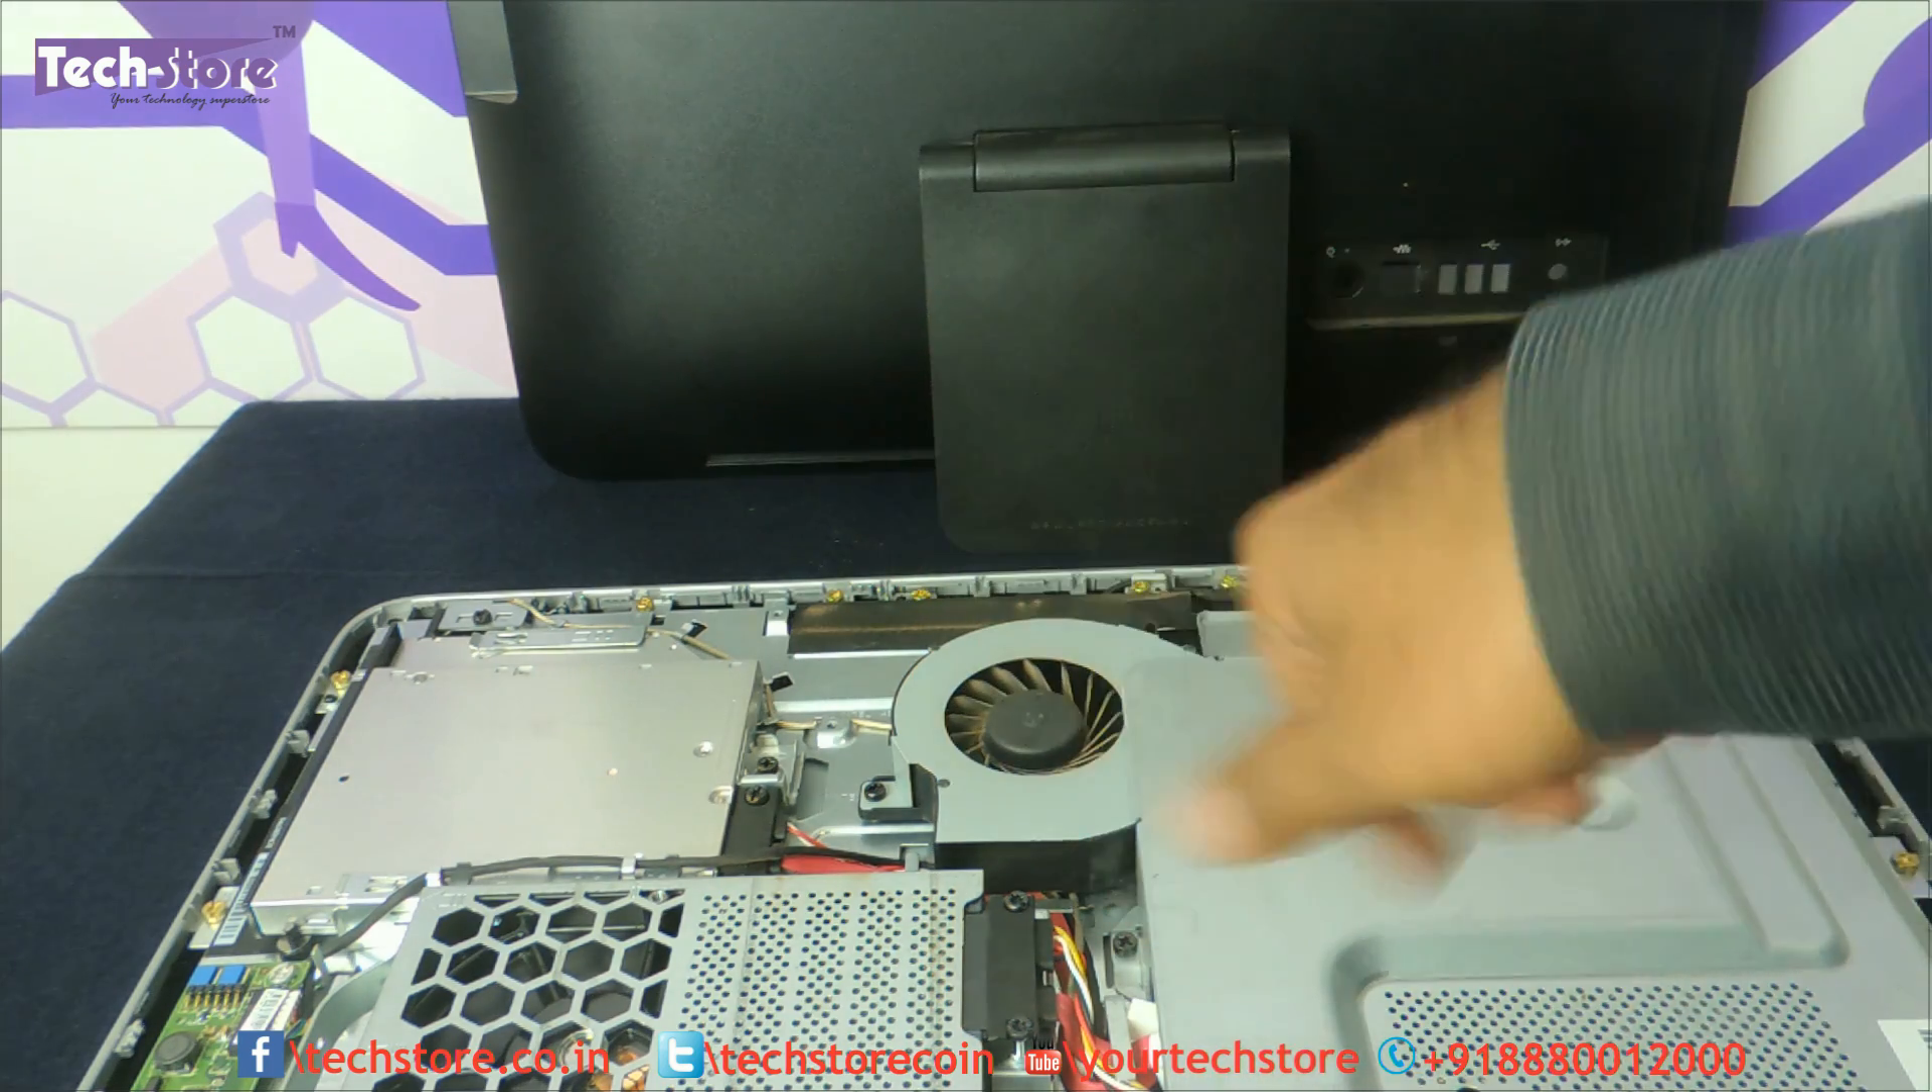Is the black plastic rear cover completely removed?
Yes.